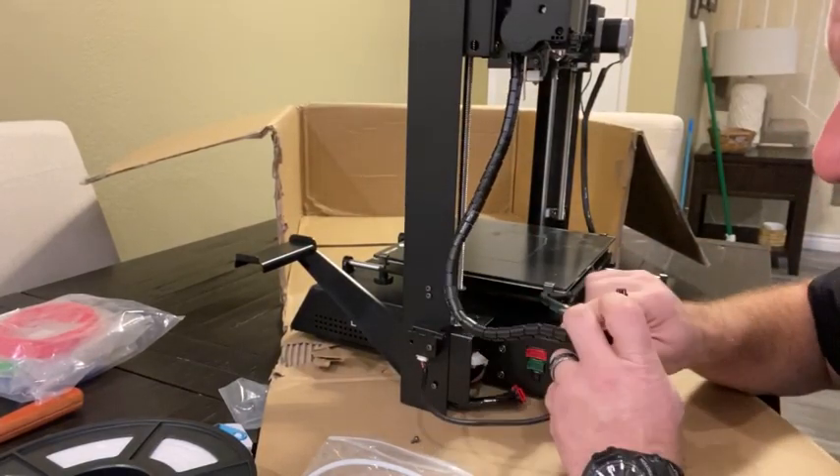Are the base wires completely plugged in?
No.